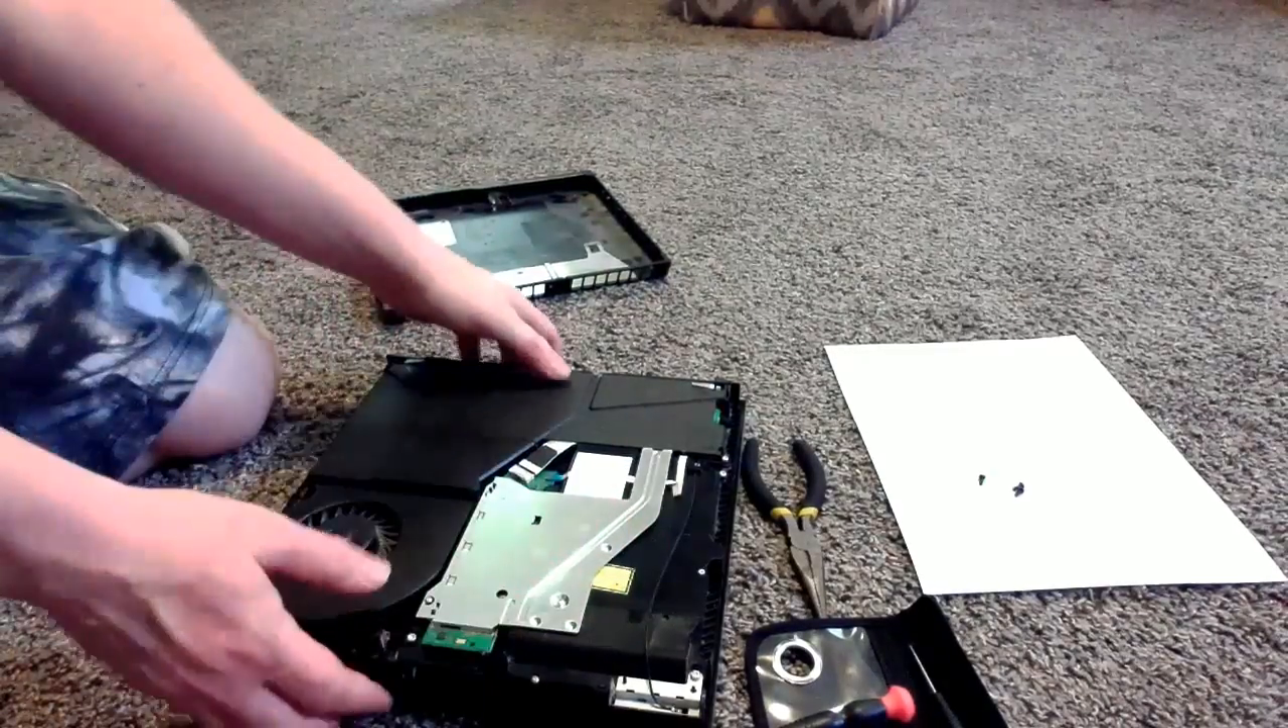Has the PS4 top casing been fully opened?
Yes.